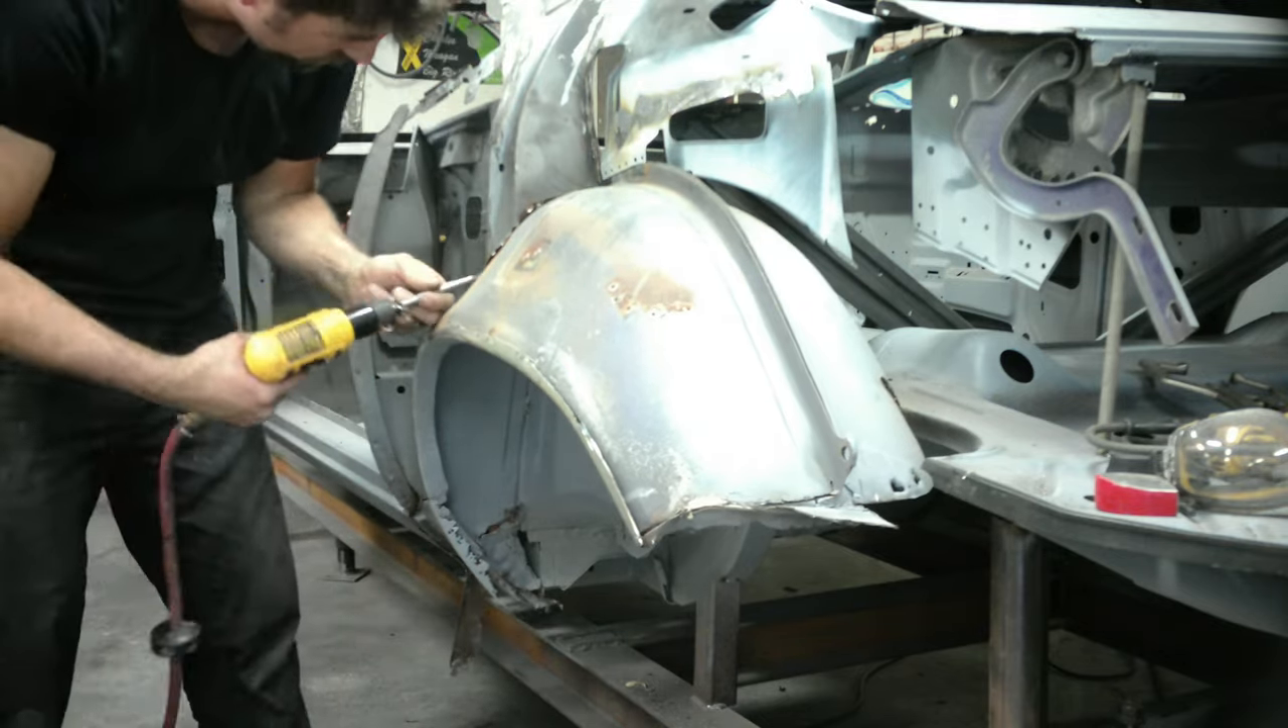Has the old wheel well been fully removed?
No.